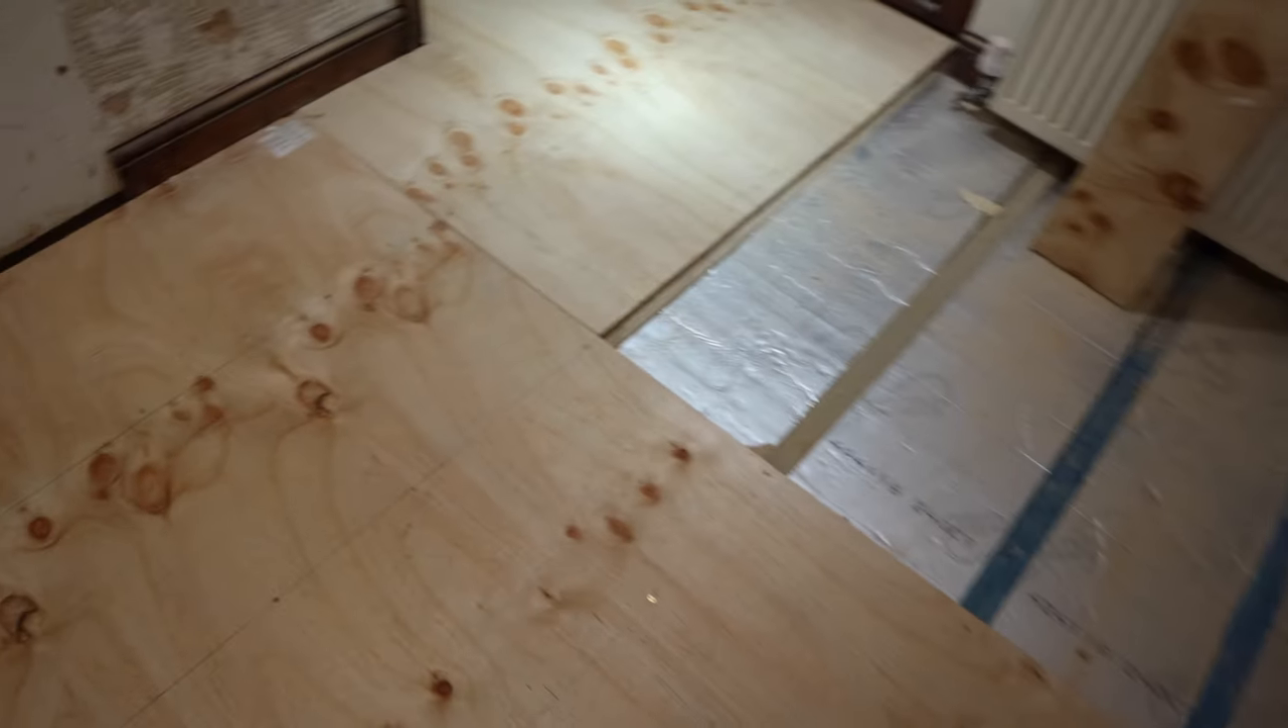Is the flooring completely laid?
No.